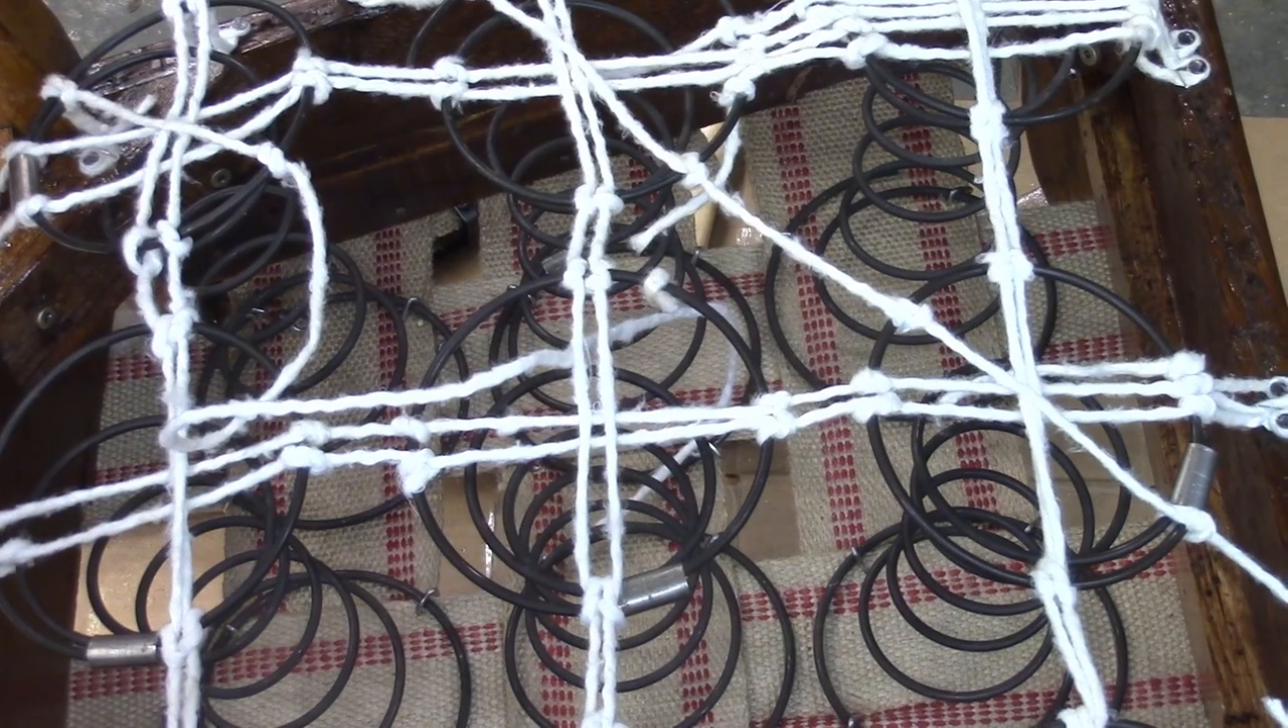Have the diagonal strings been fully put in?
No.